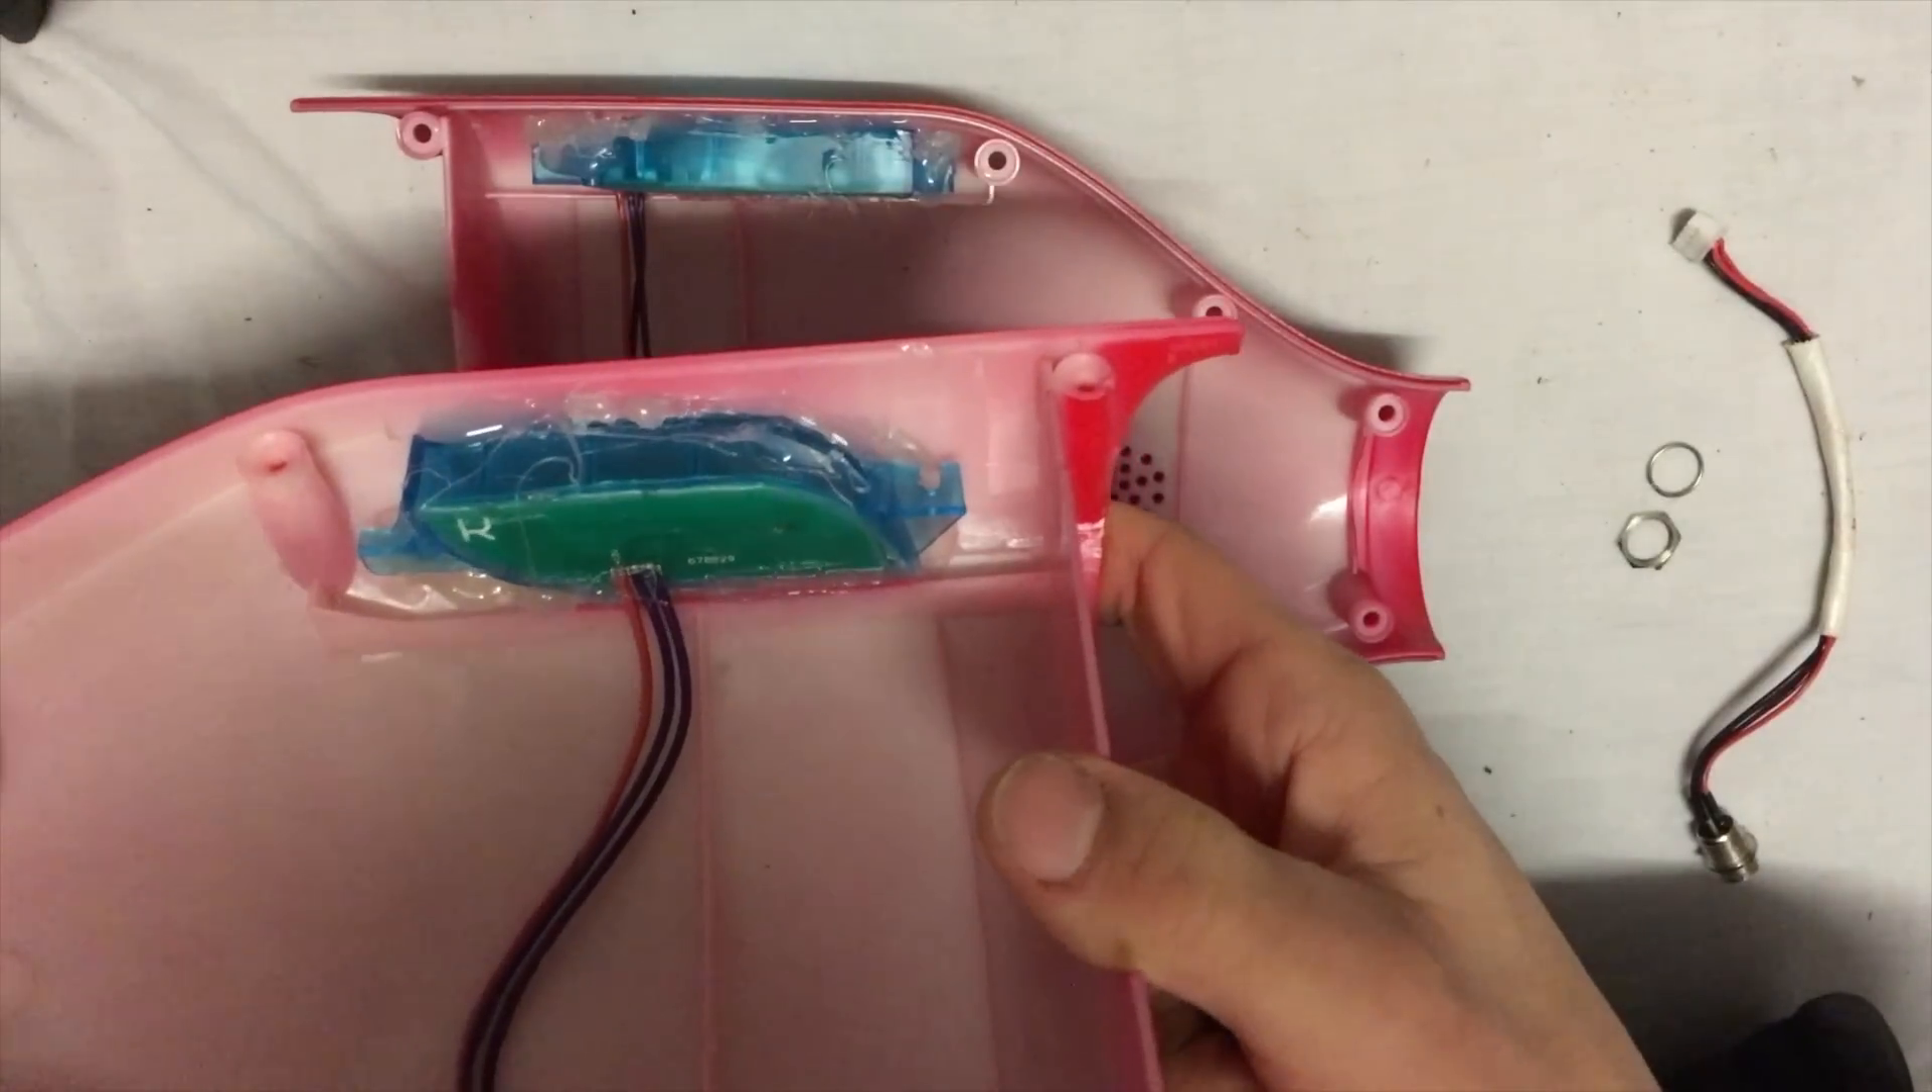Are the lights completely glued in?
Yes.